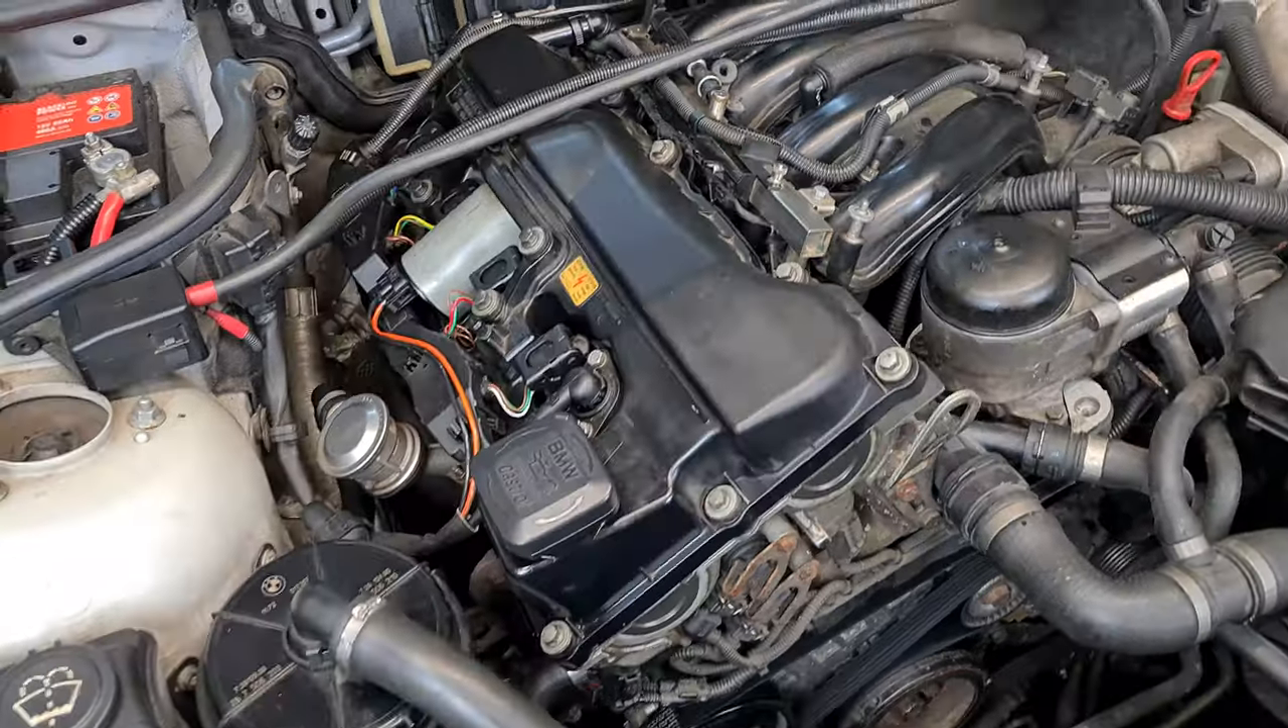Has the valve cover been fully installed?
Yes.